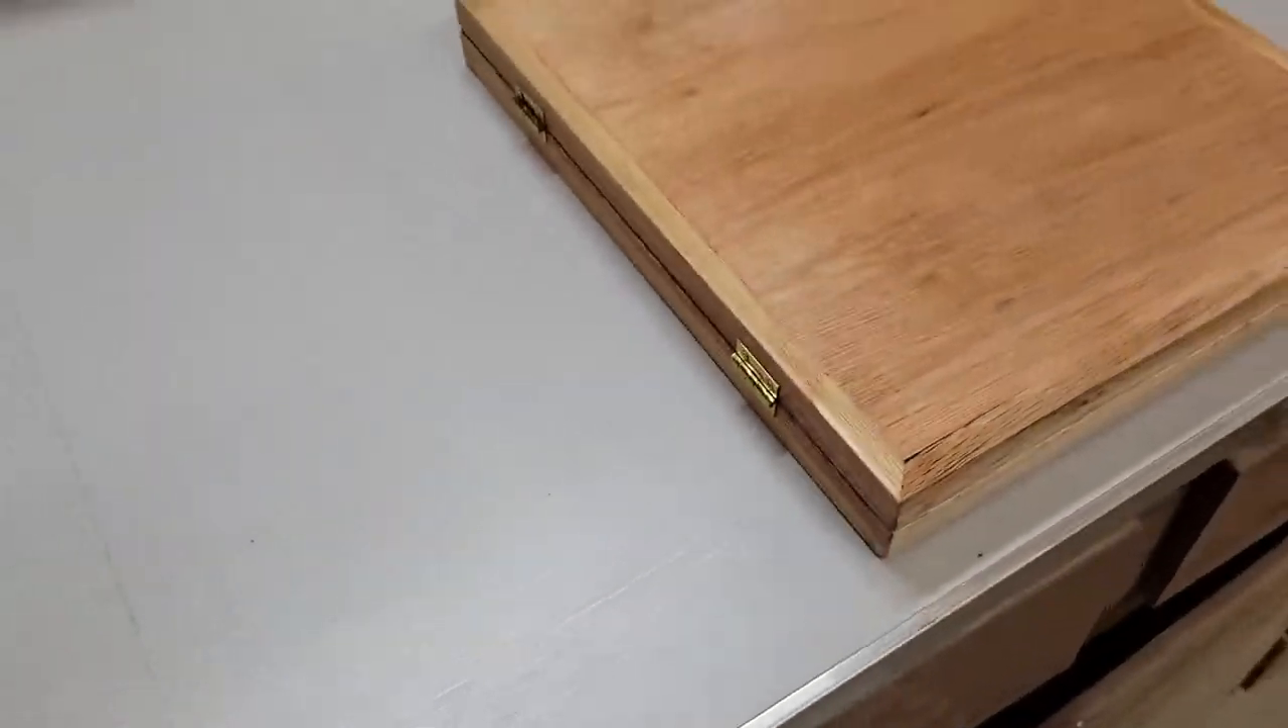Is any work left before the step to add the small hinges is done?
No.